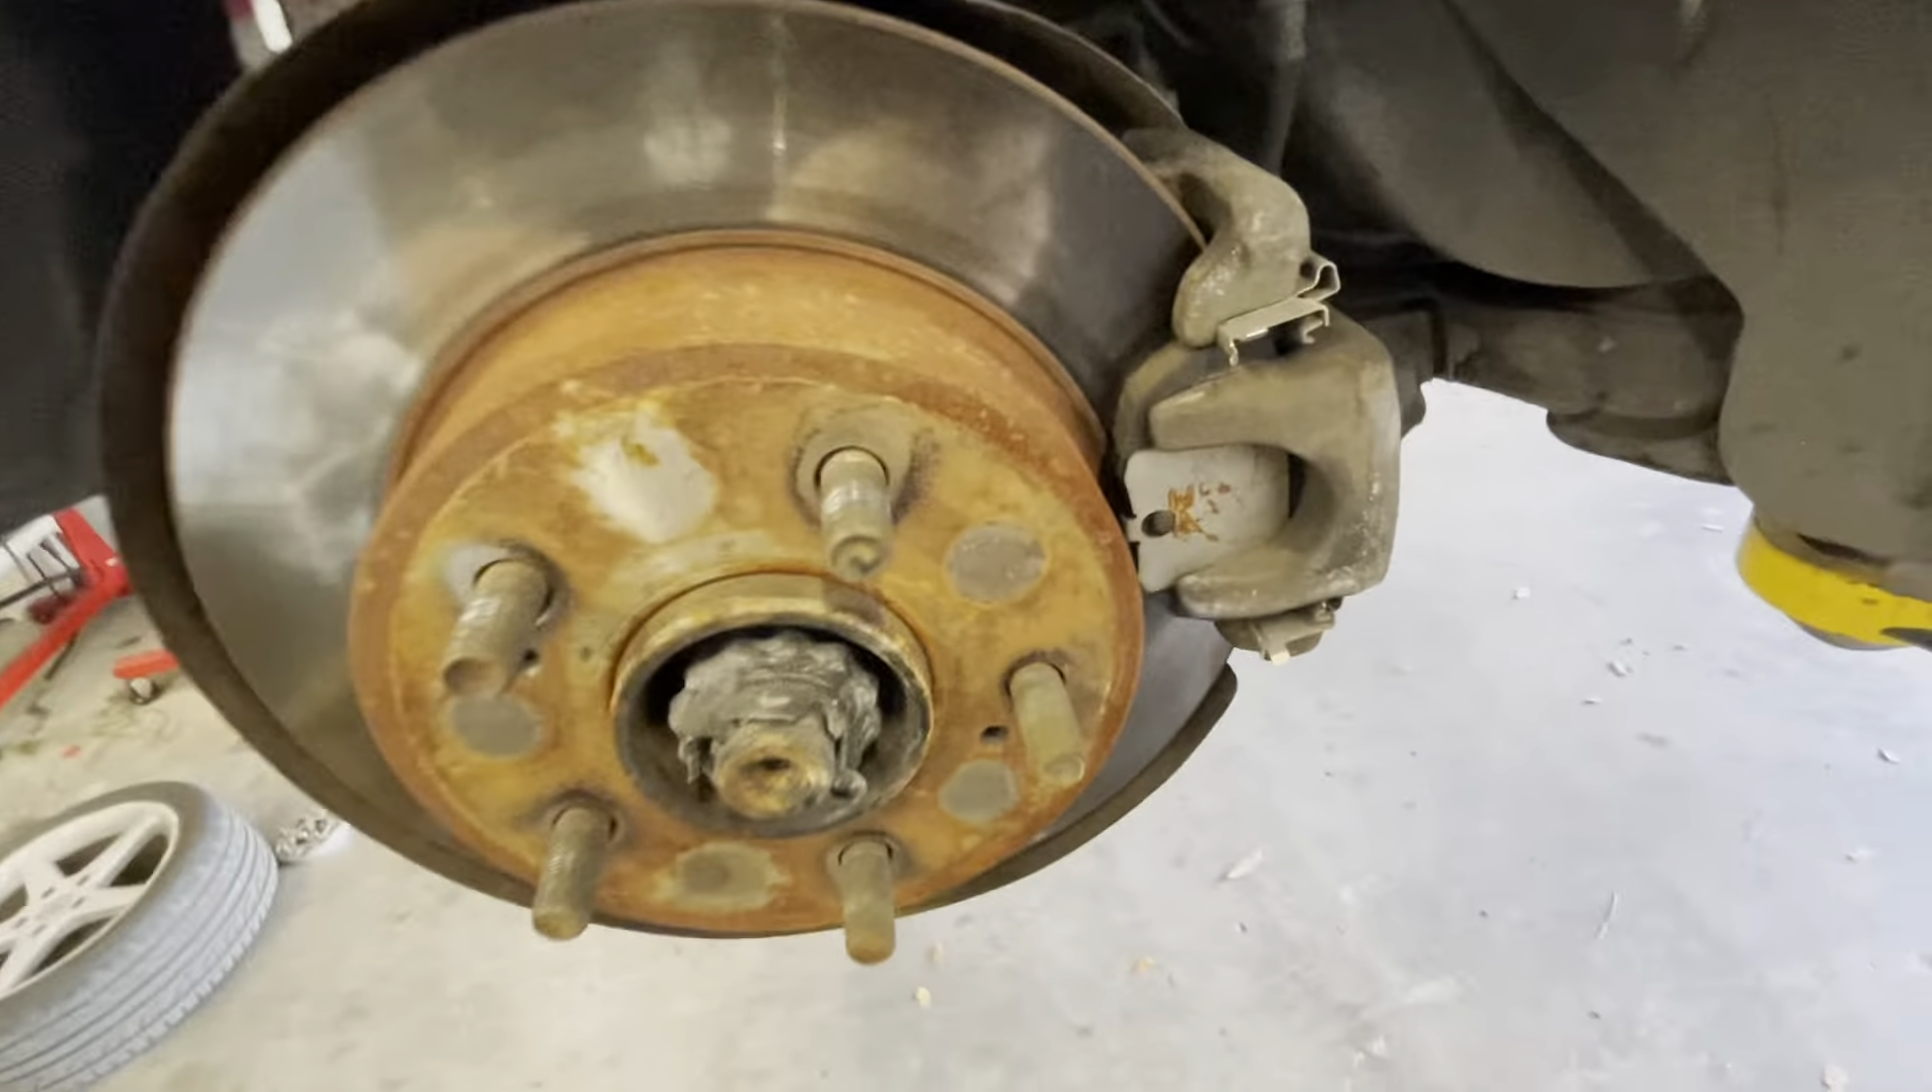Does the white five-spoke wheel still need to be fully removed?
No.